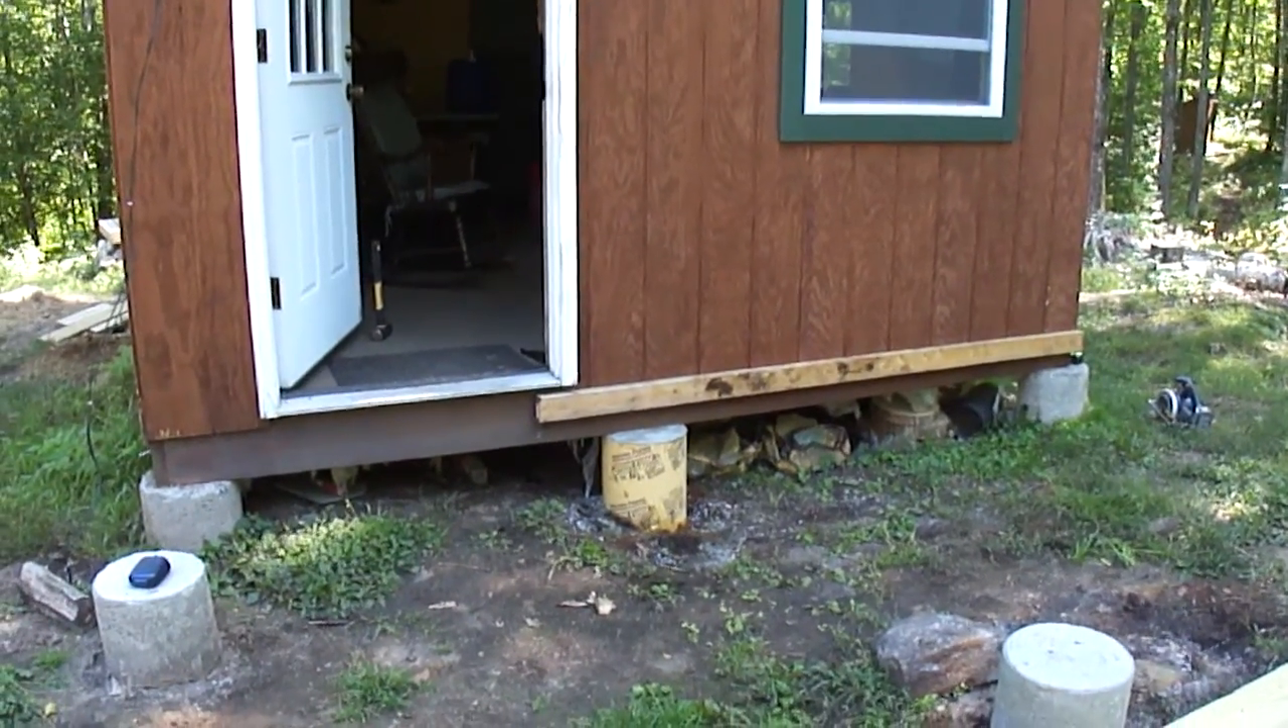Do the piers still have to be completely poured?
No.